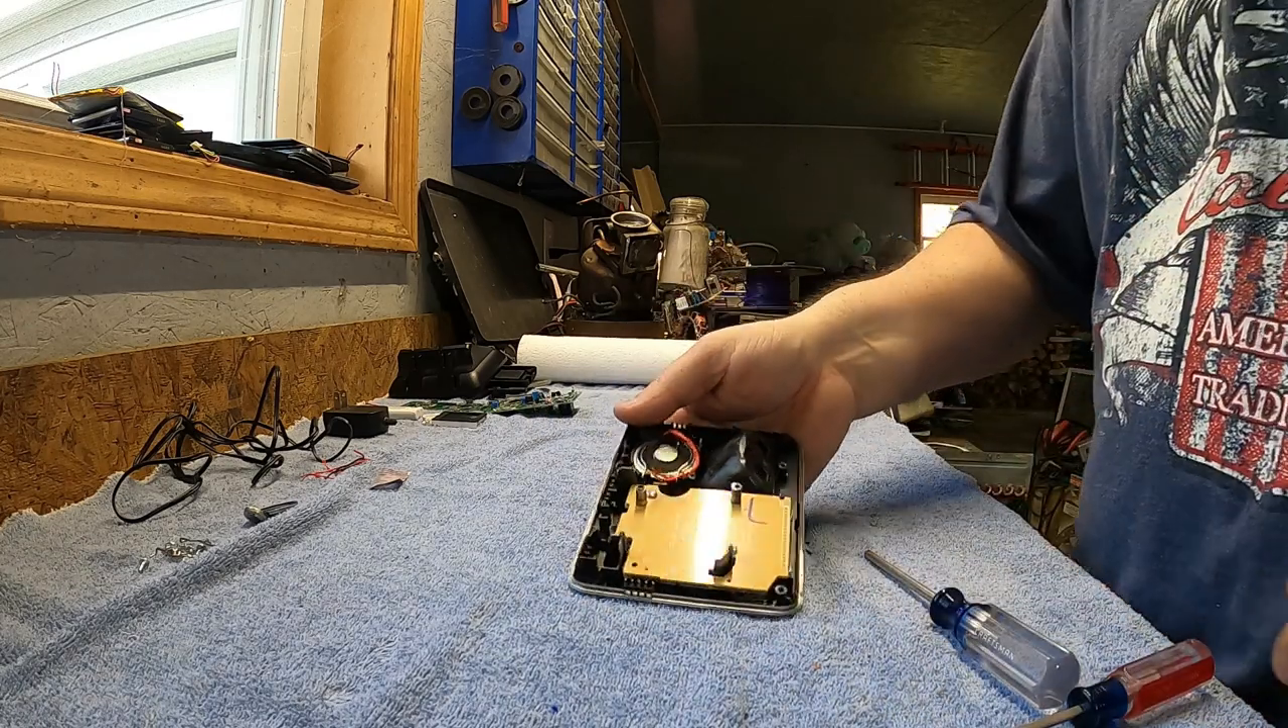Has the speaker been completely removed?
No.